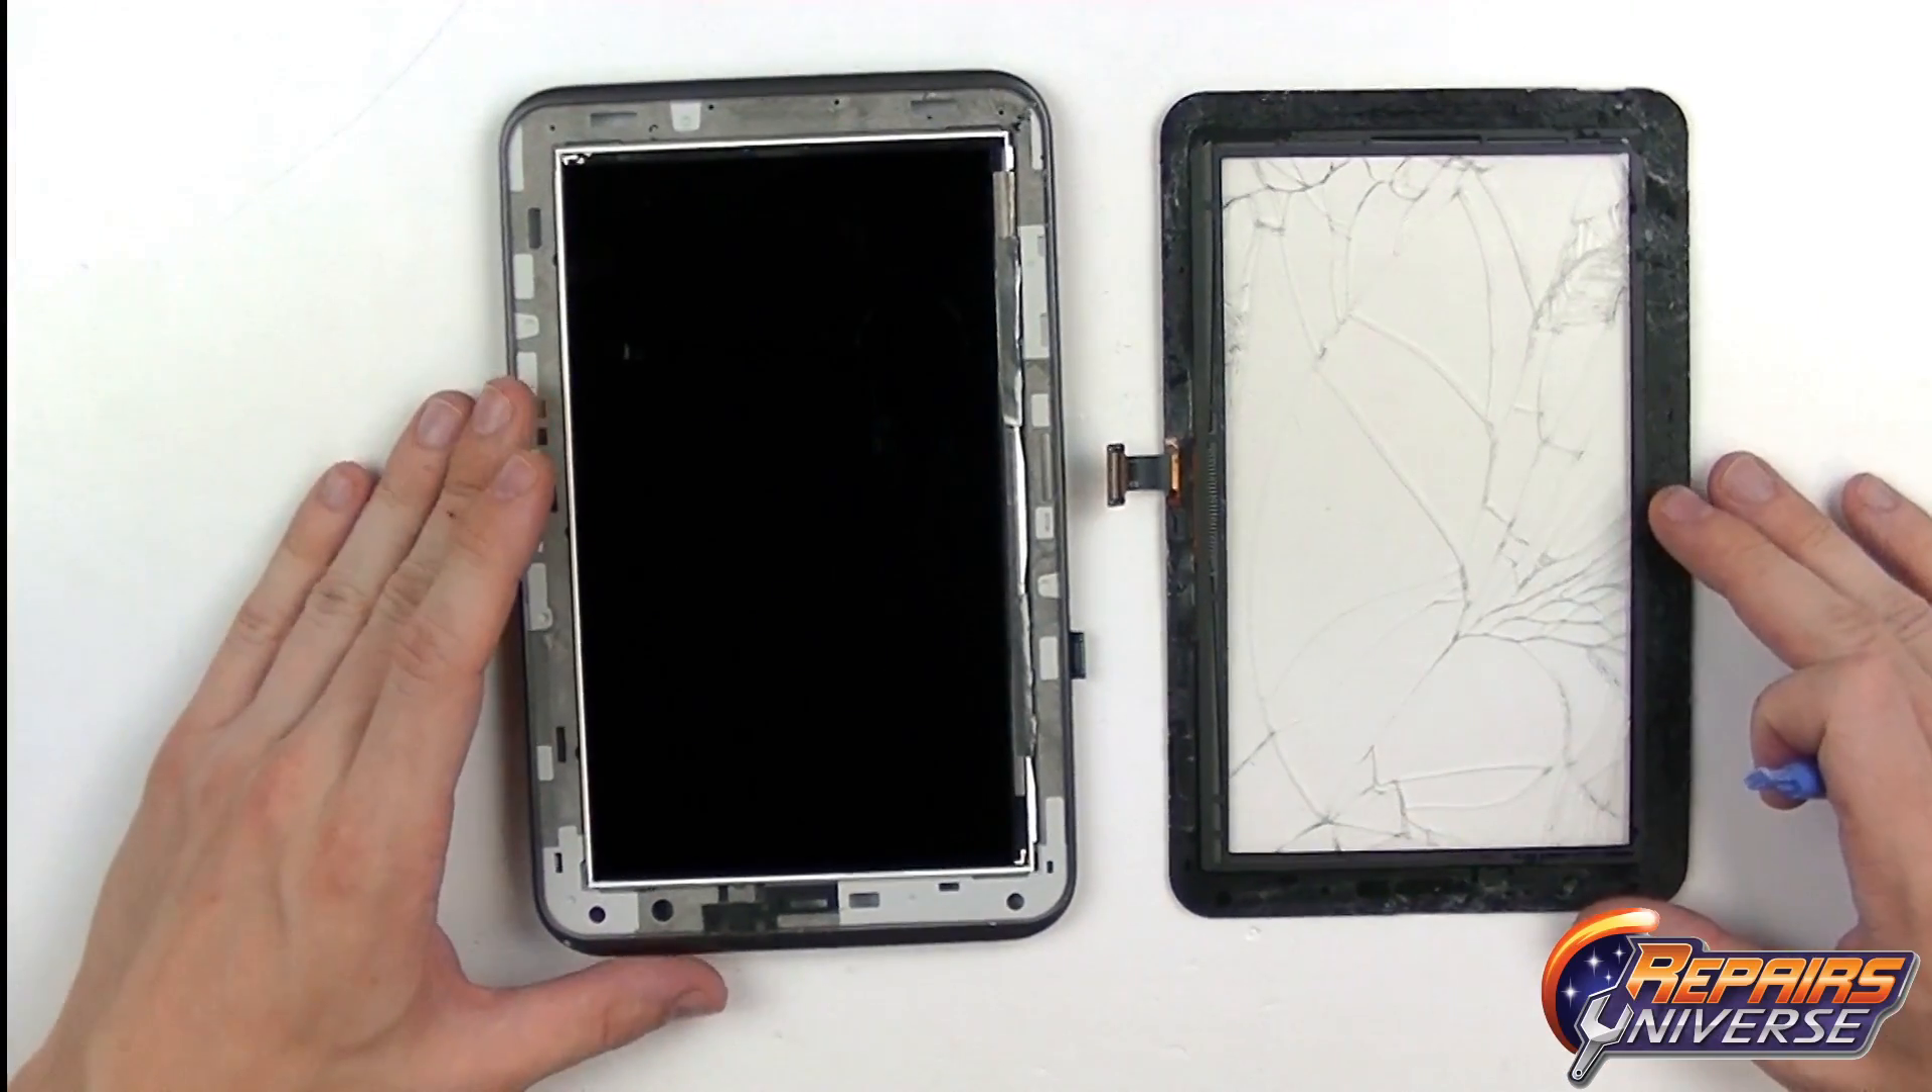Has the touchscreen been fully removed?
Yes.